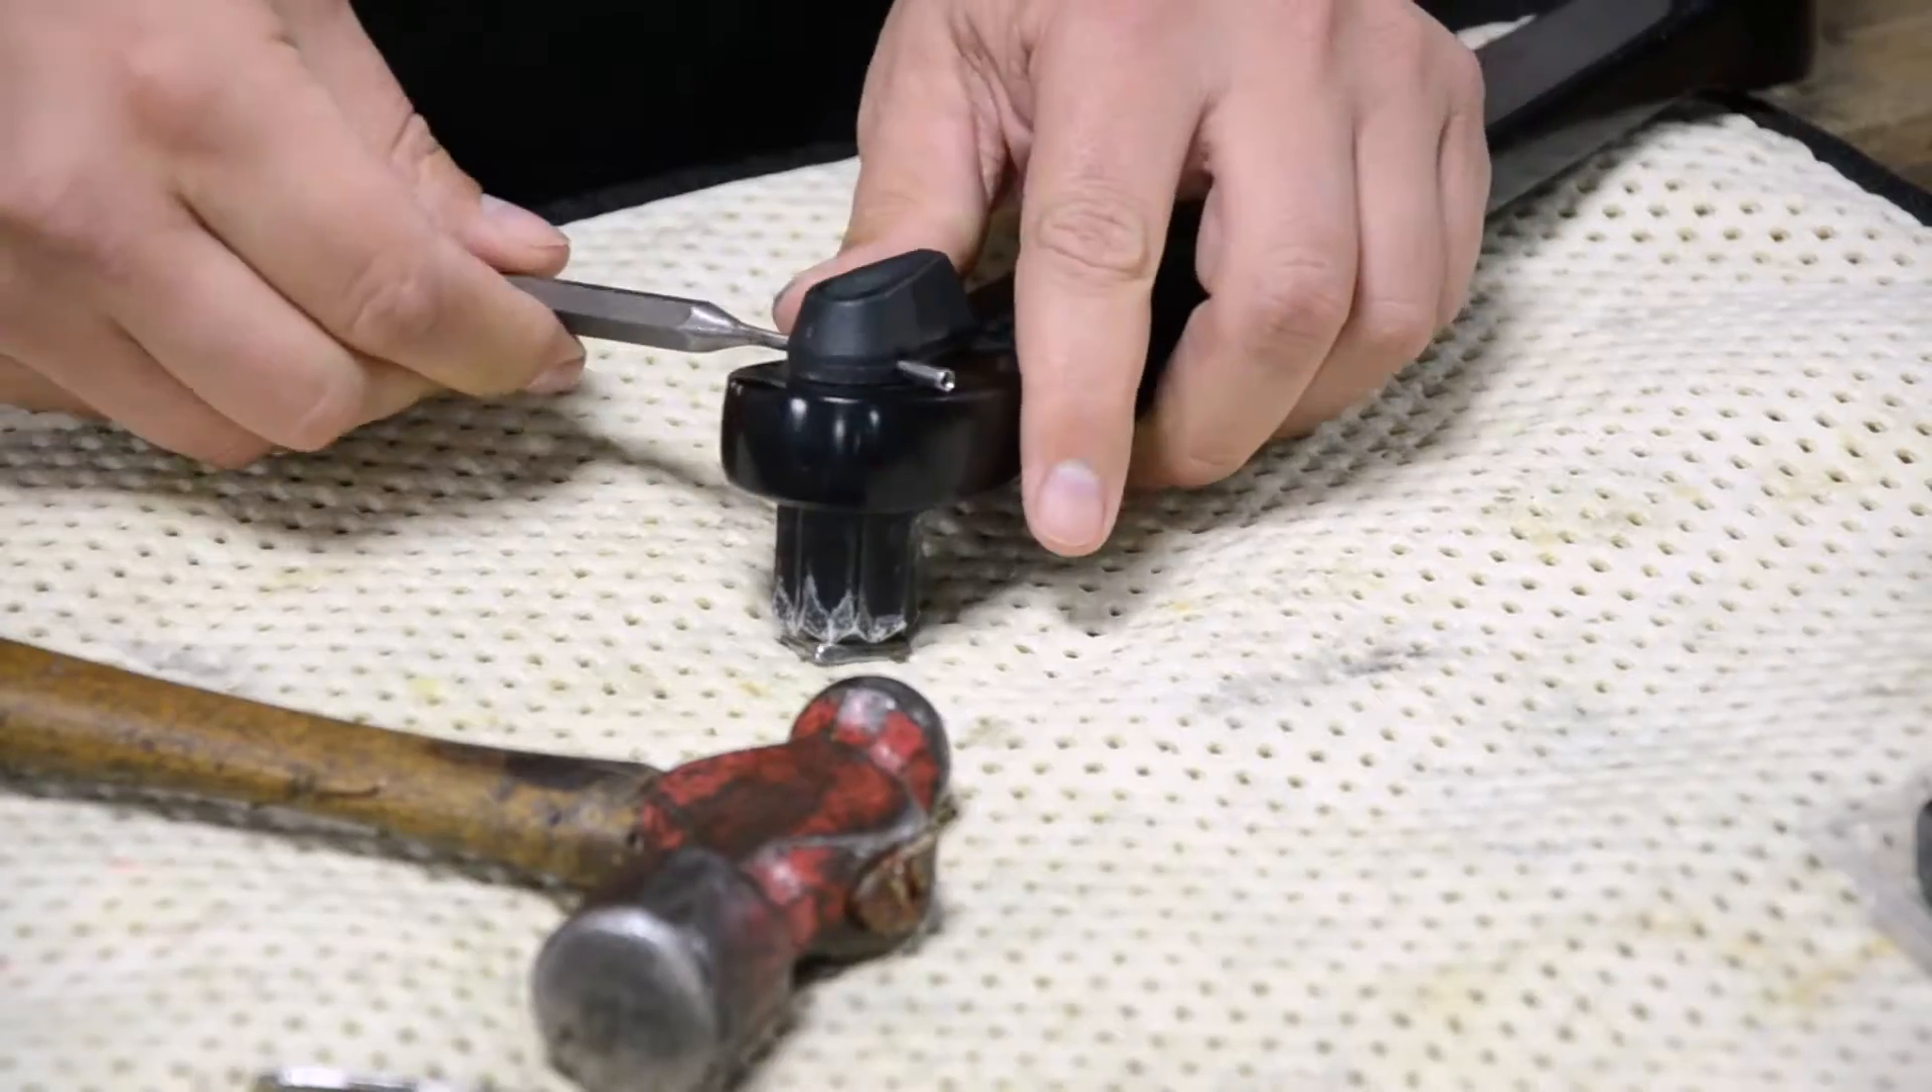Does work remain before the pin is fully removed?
Yes.